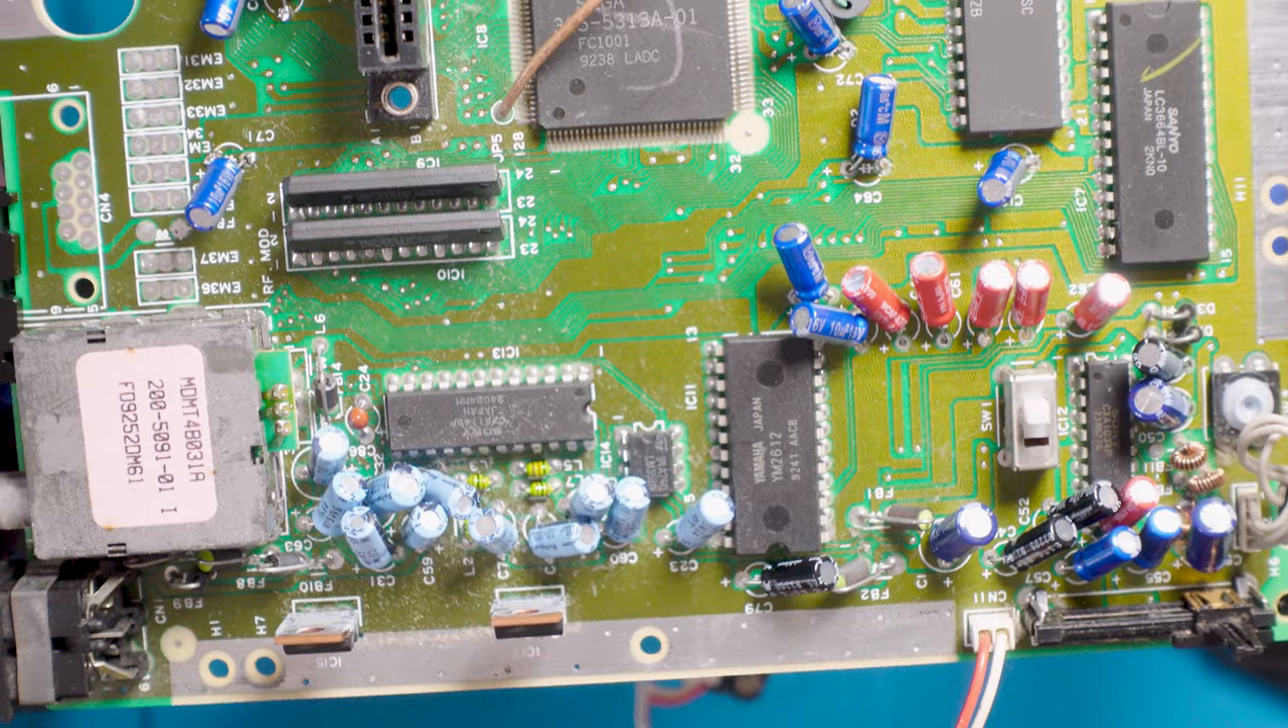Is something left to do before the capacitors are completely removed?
Yes.